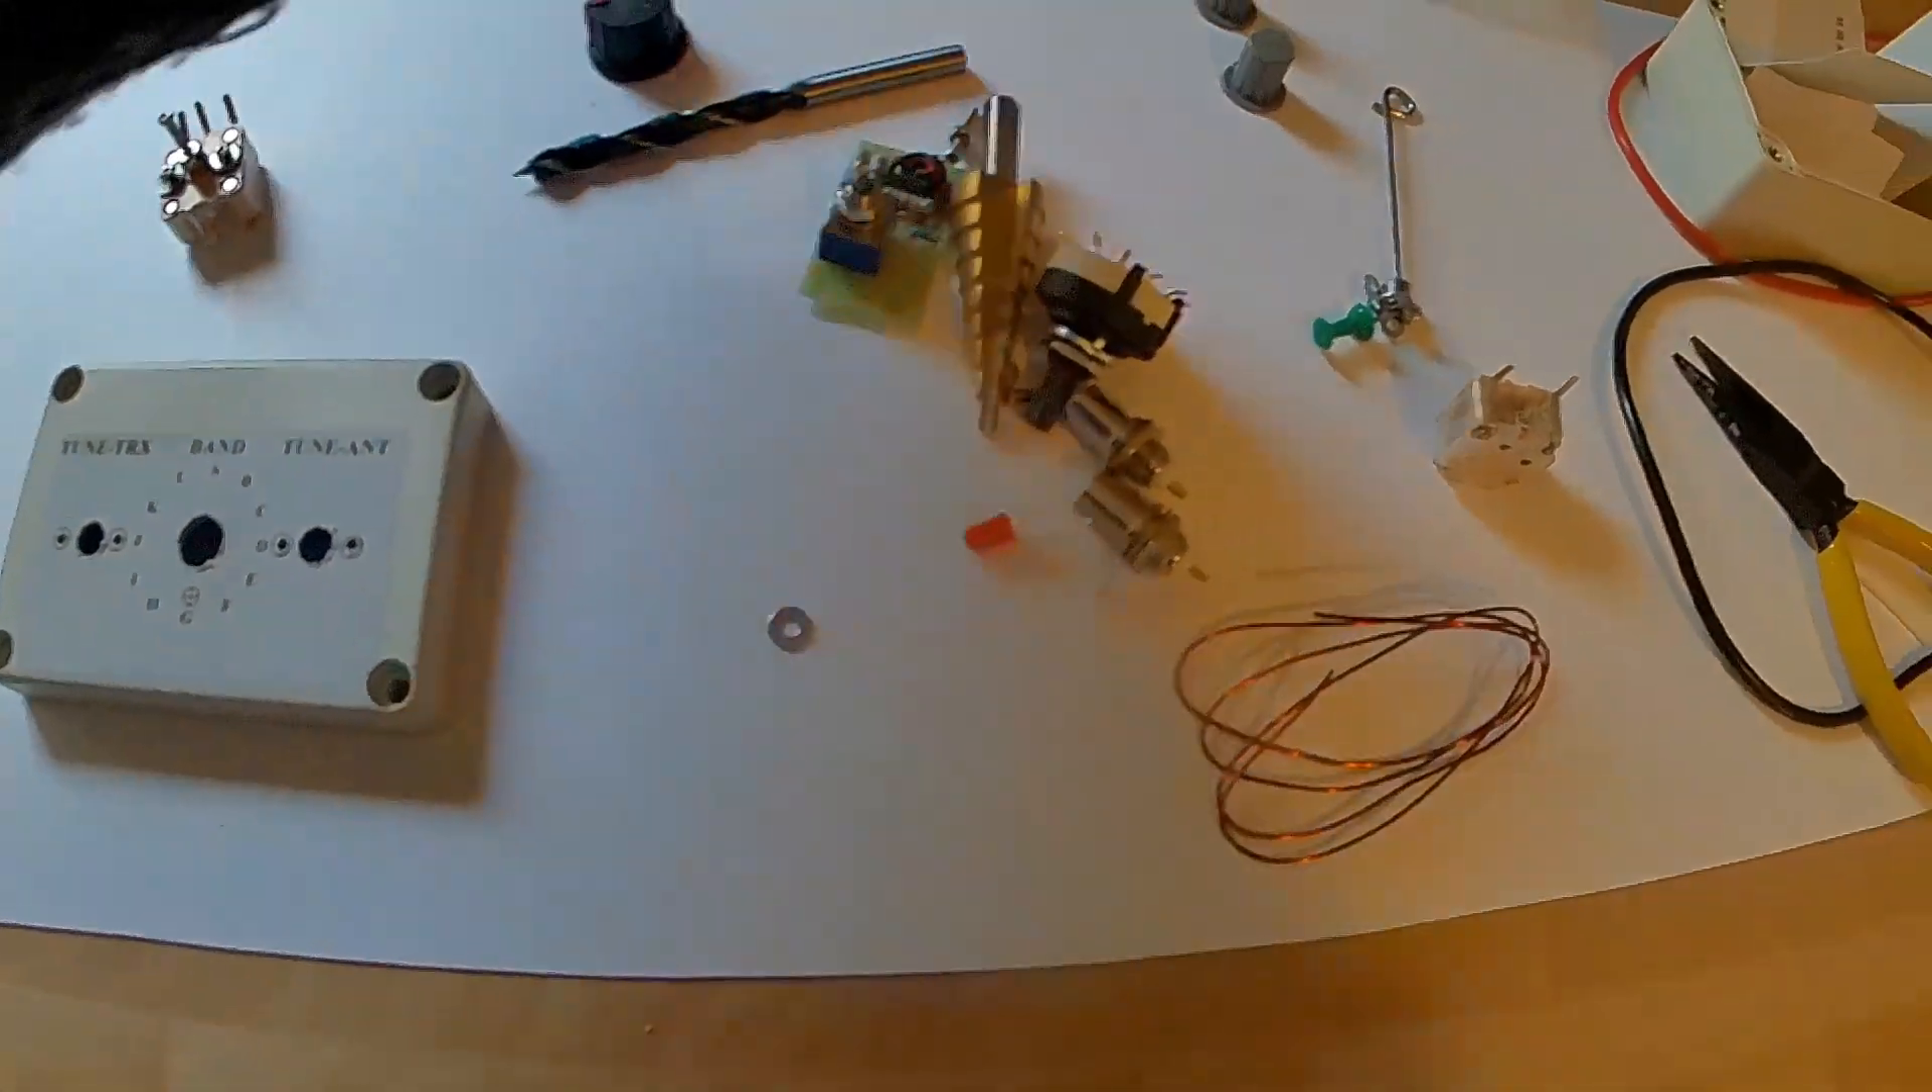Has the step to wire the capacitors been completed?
No.